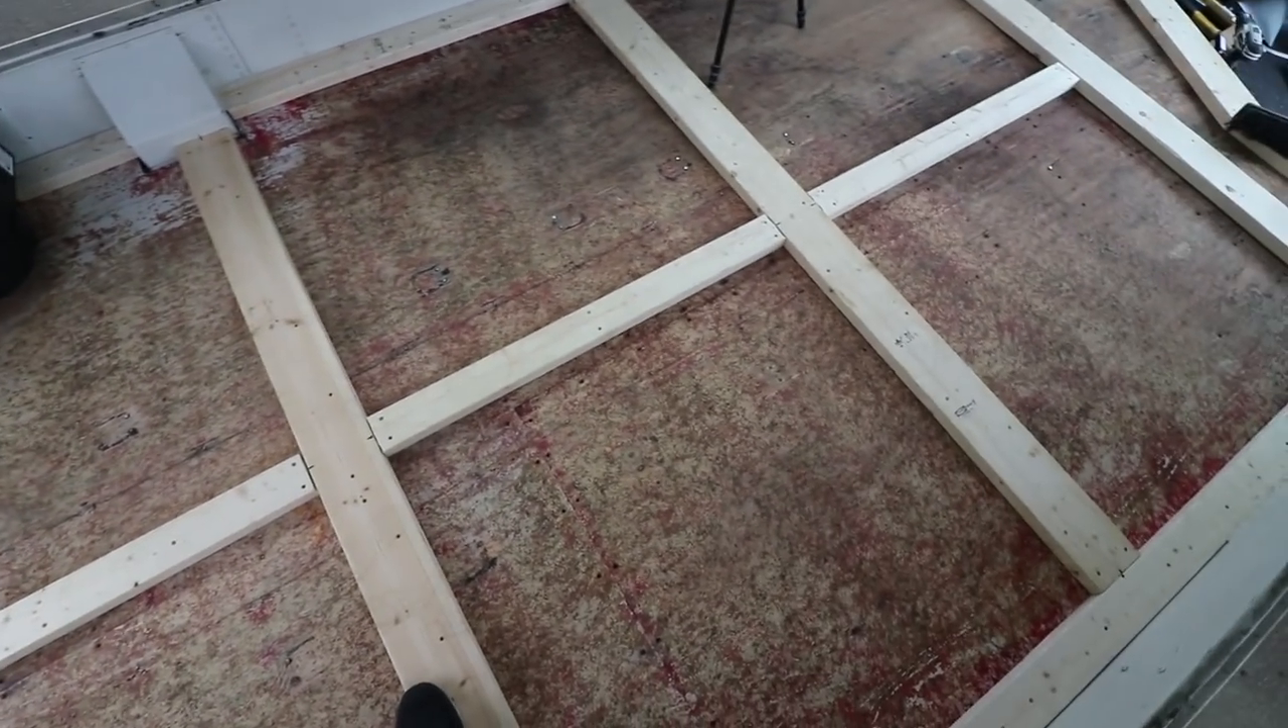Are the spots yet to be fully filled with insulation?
Yes.